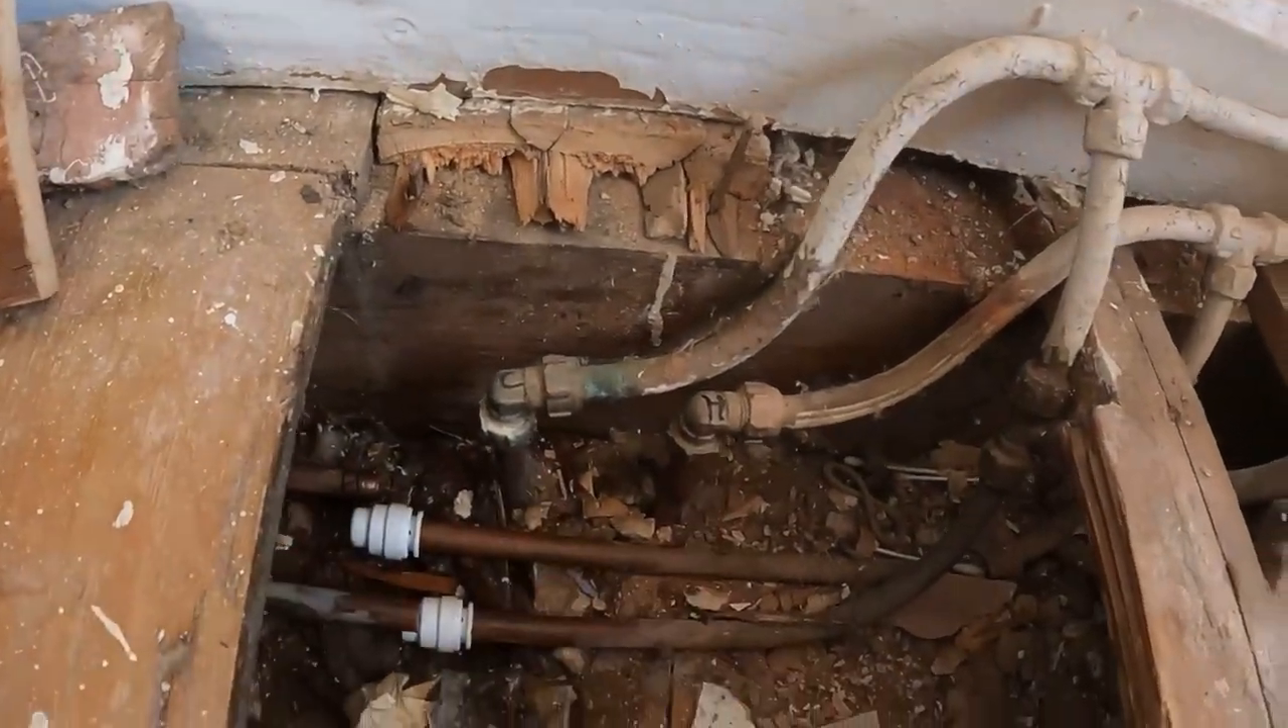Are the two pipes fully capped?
Yes.